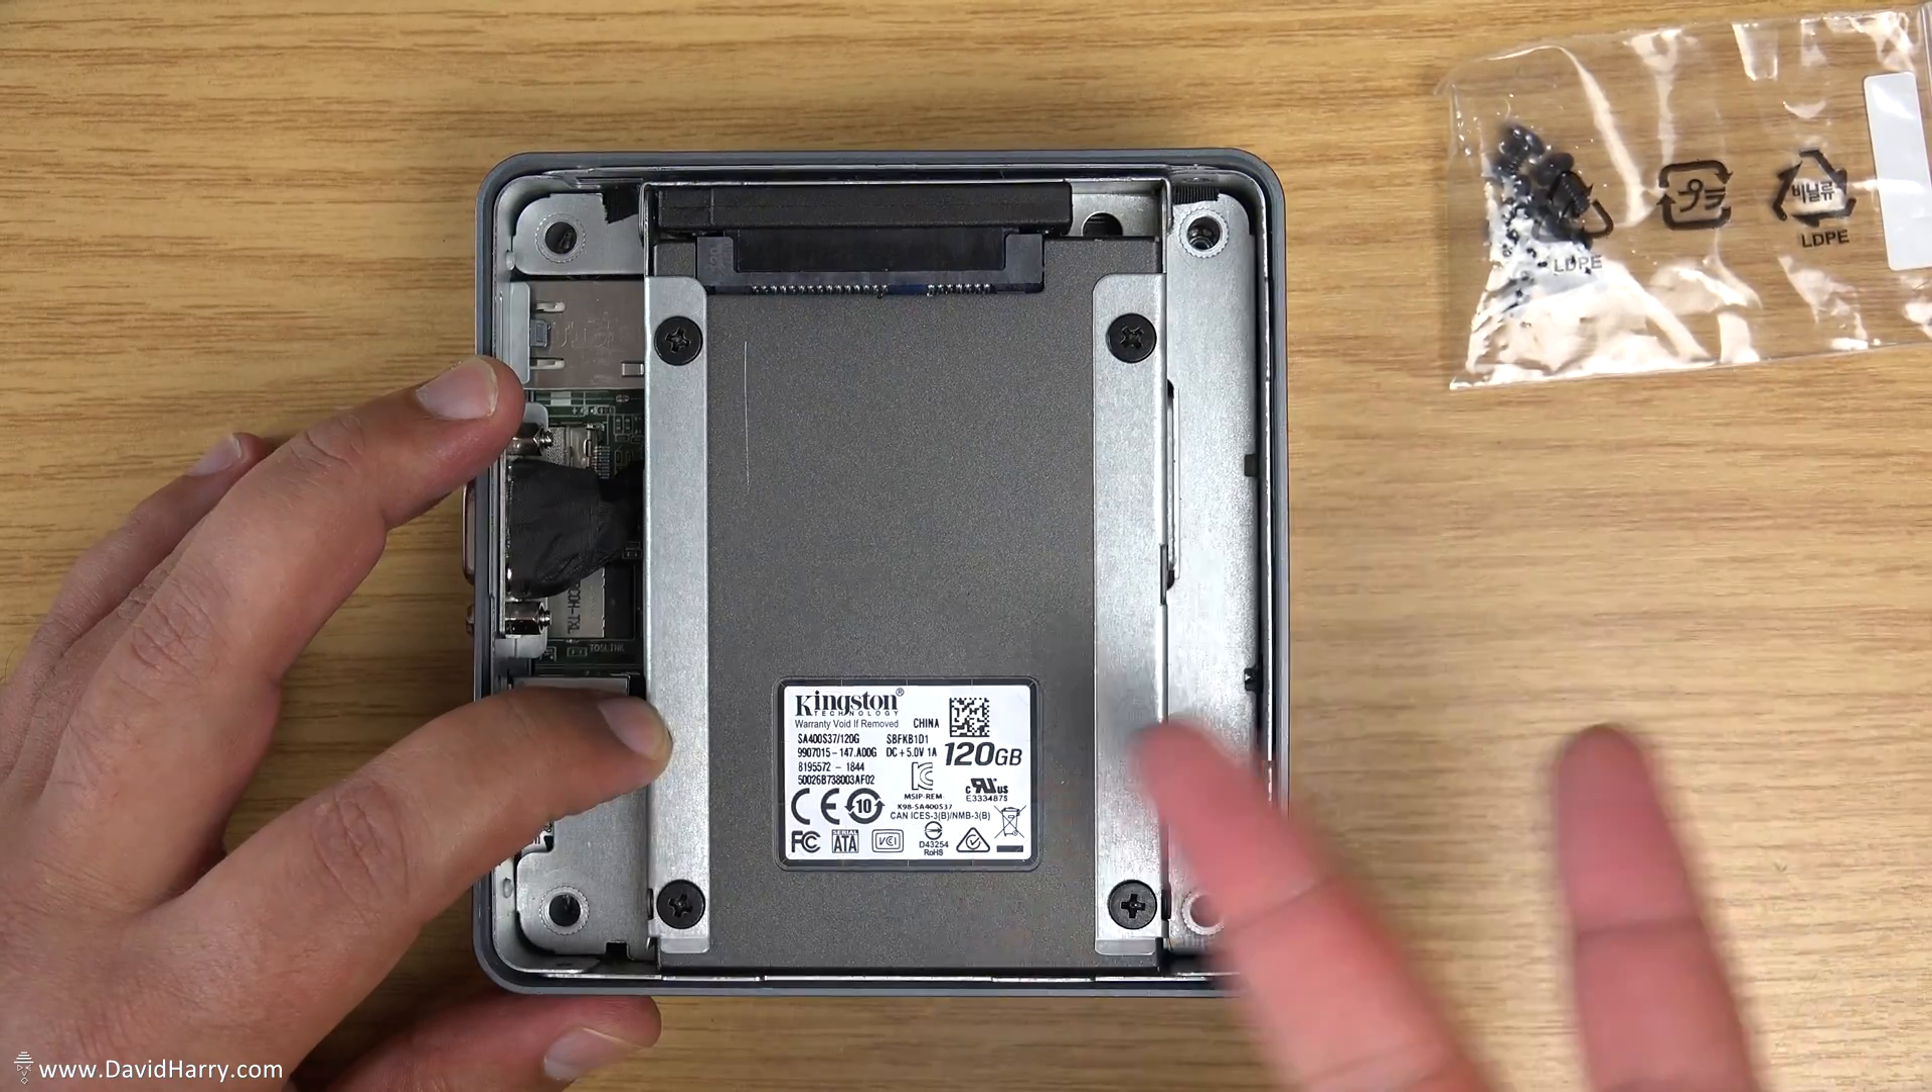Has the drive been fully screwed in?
Yes.